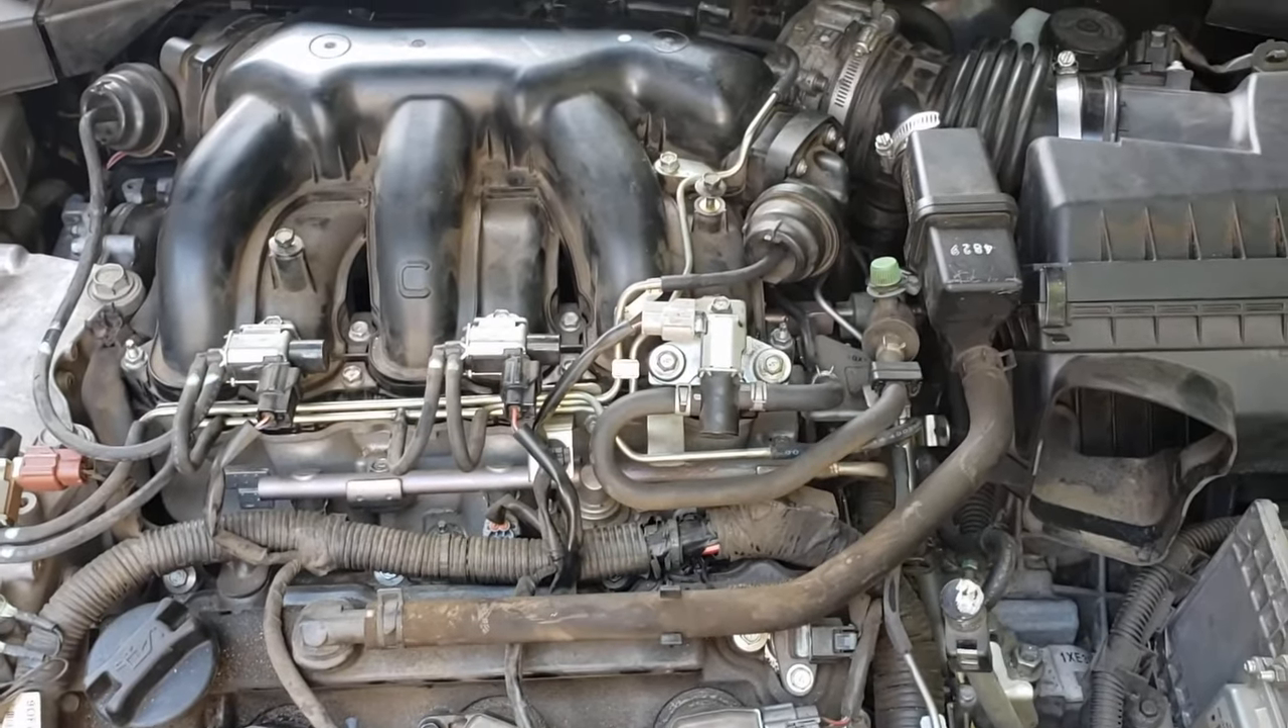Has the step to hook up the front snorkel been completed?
No.